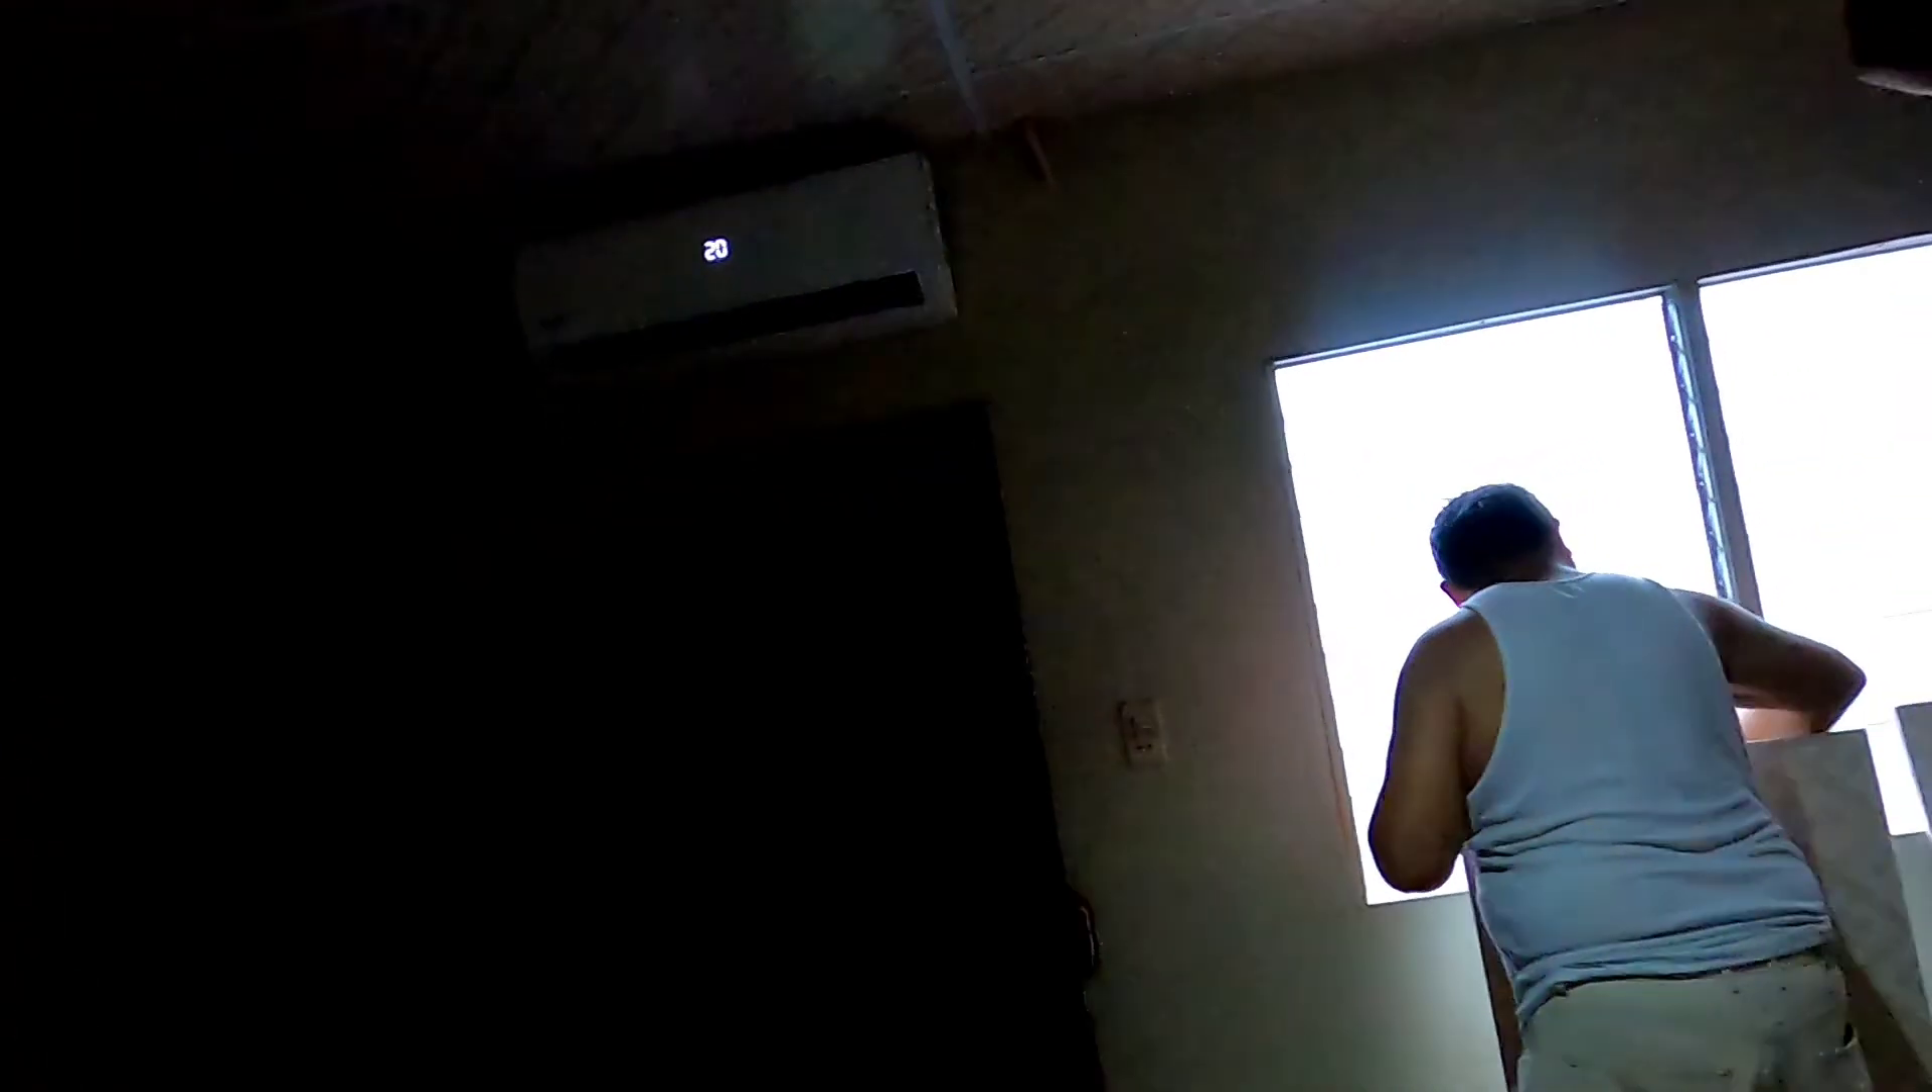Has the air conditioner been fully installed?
Yes.